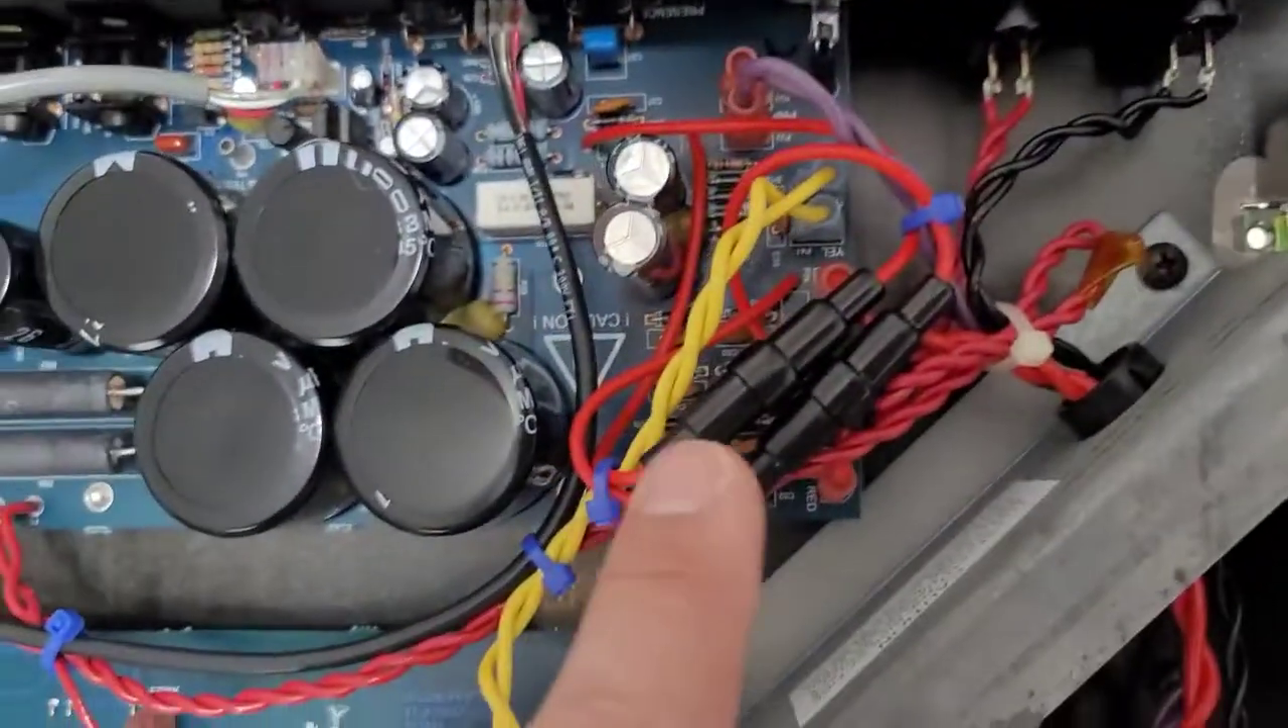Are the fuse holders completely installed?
Yes.